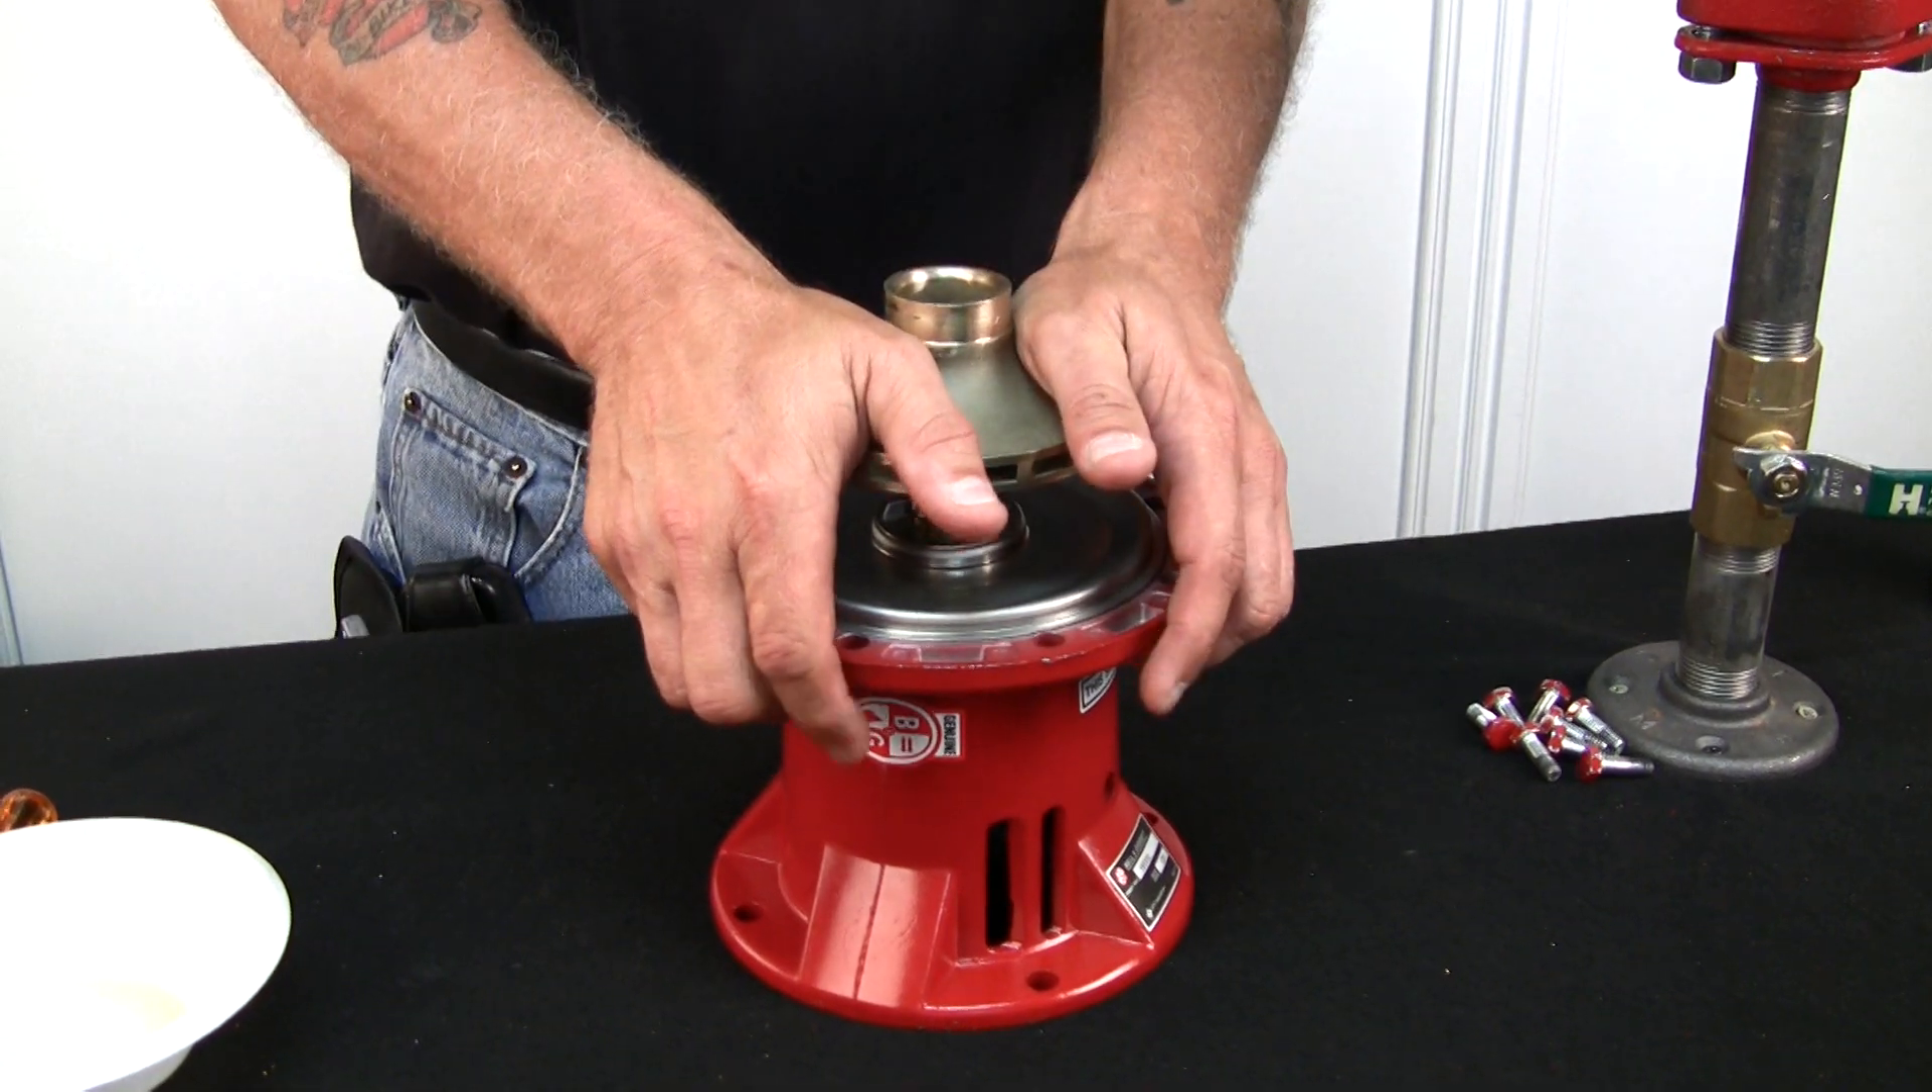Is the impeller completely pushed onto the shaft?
No.